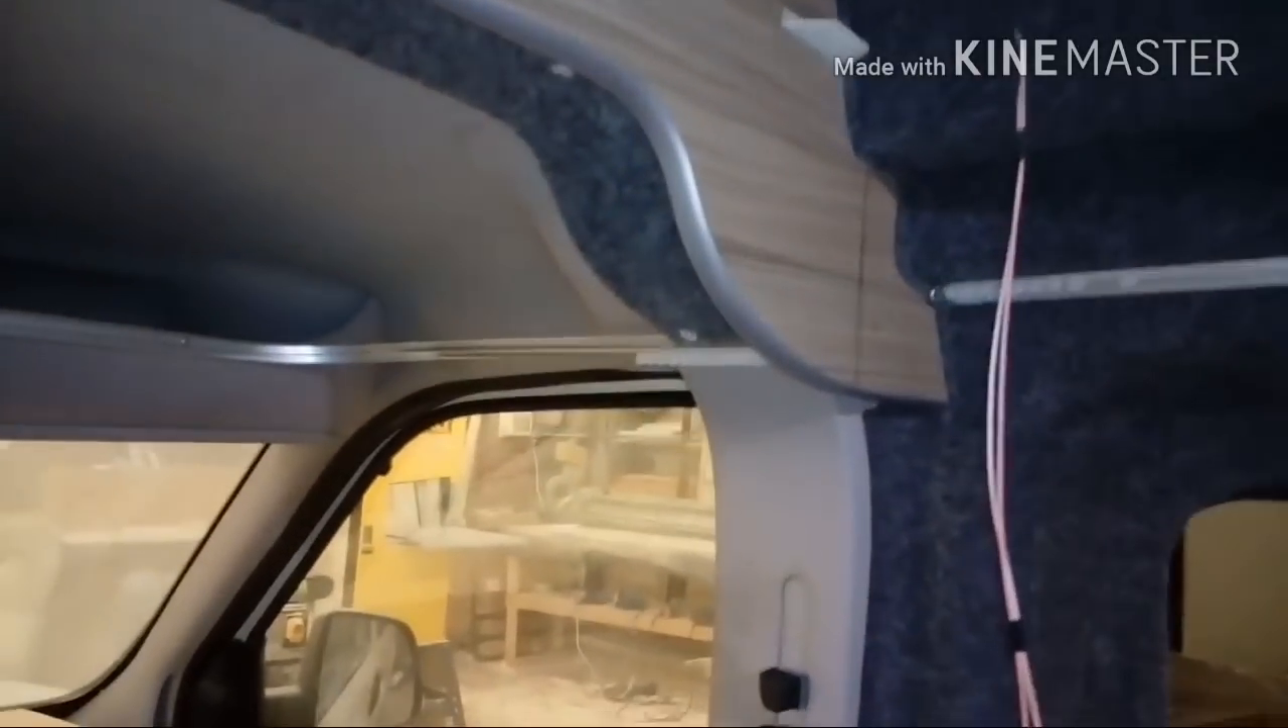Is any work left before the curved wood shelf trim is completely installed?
No.